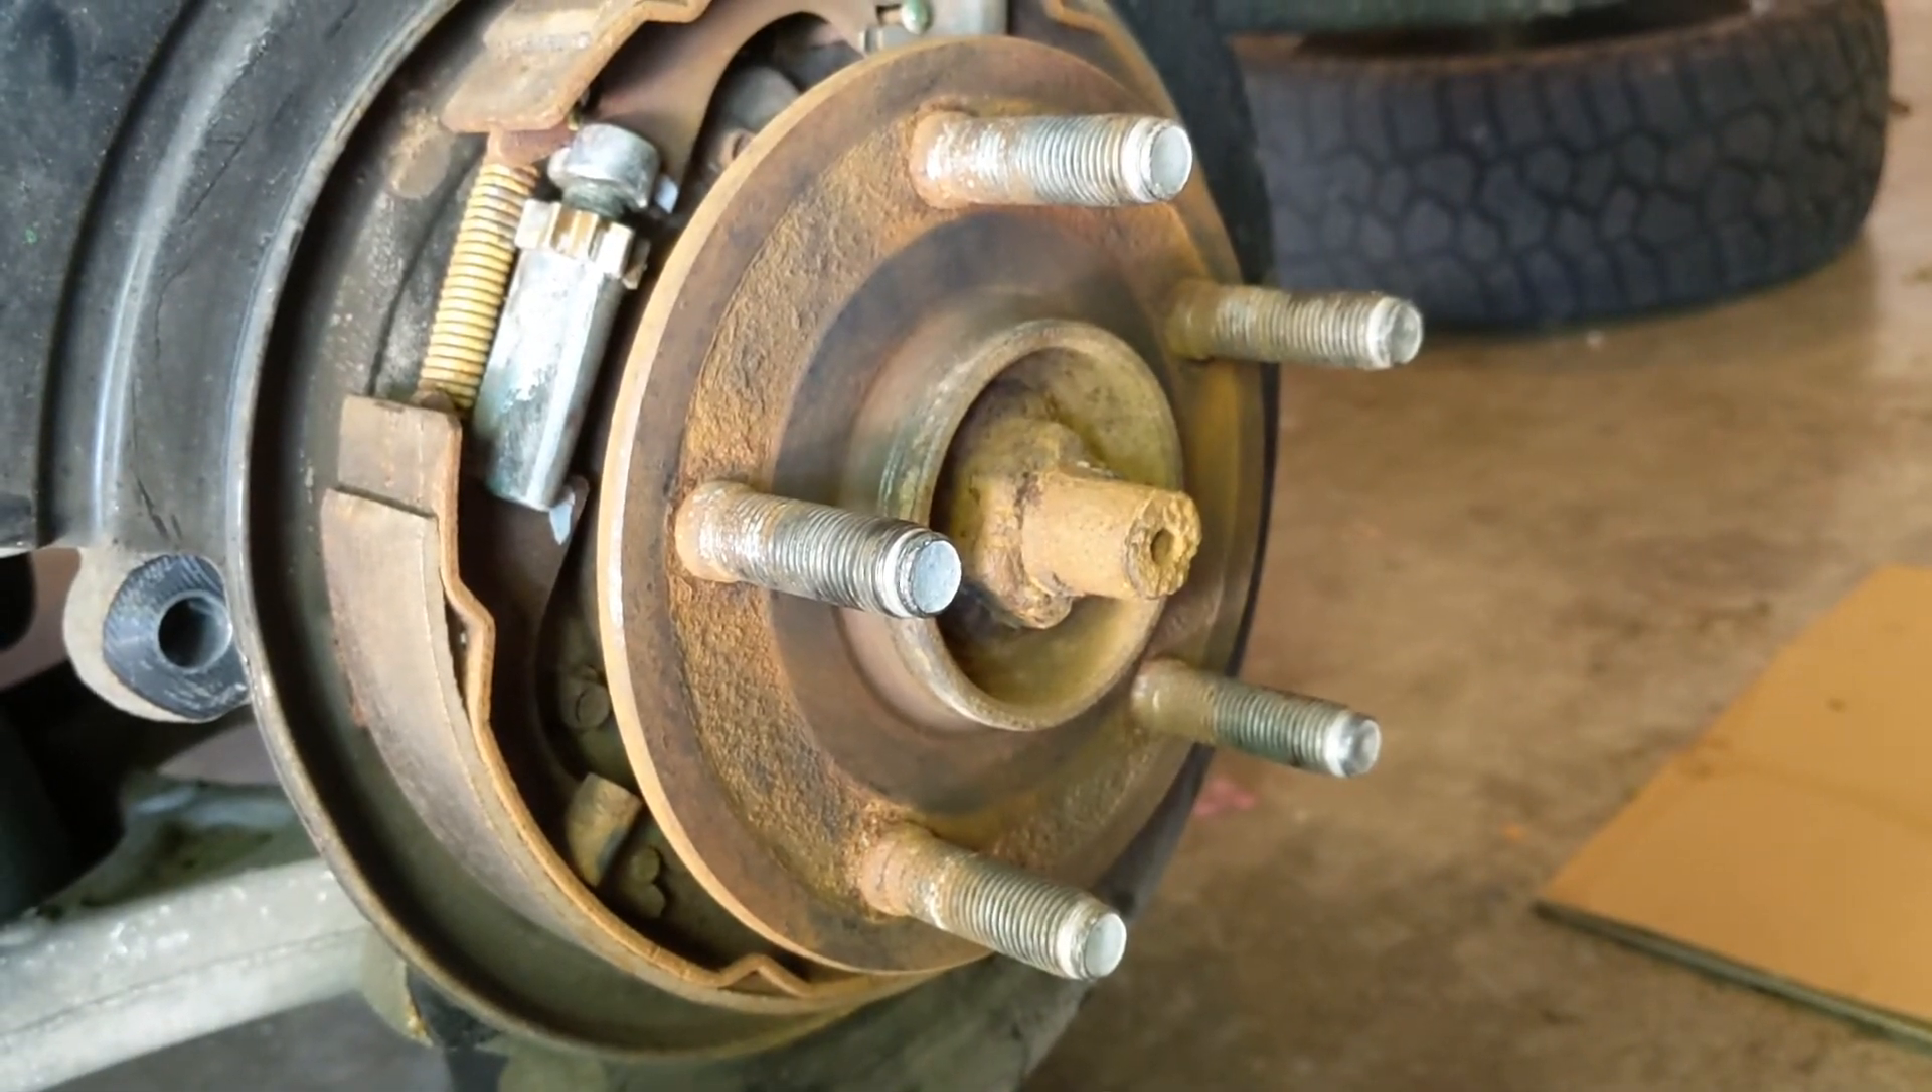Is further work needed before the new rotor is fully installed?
Yes.